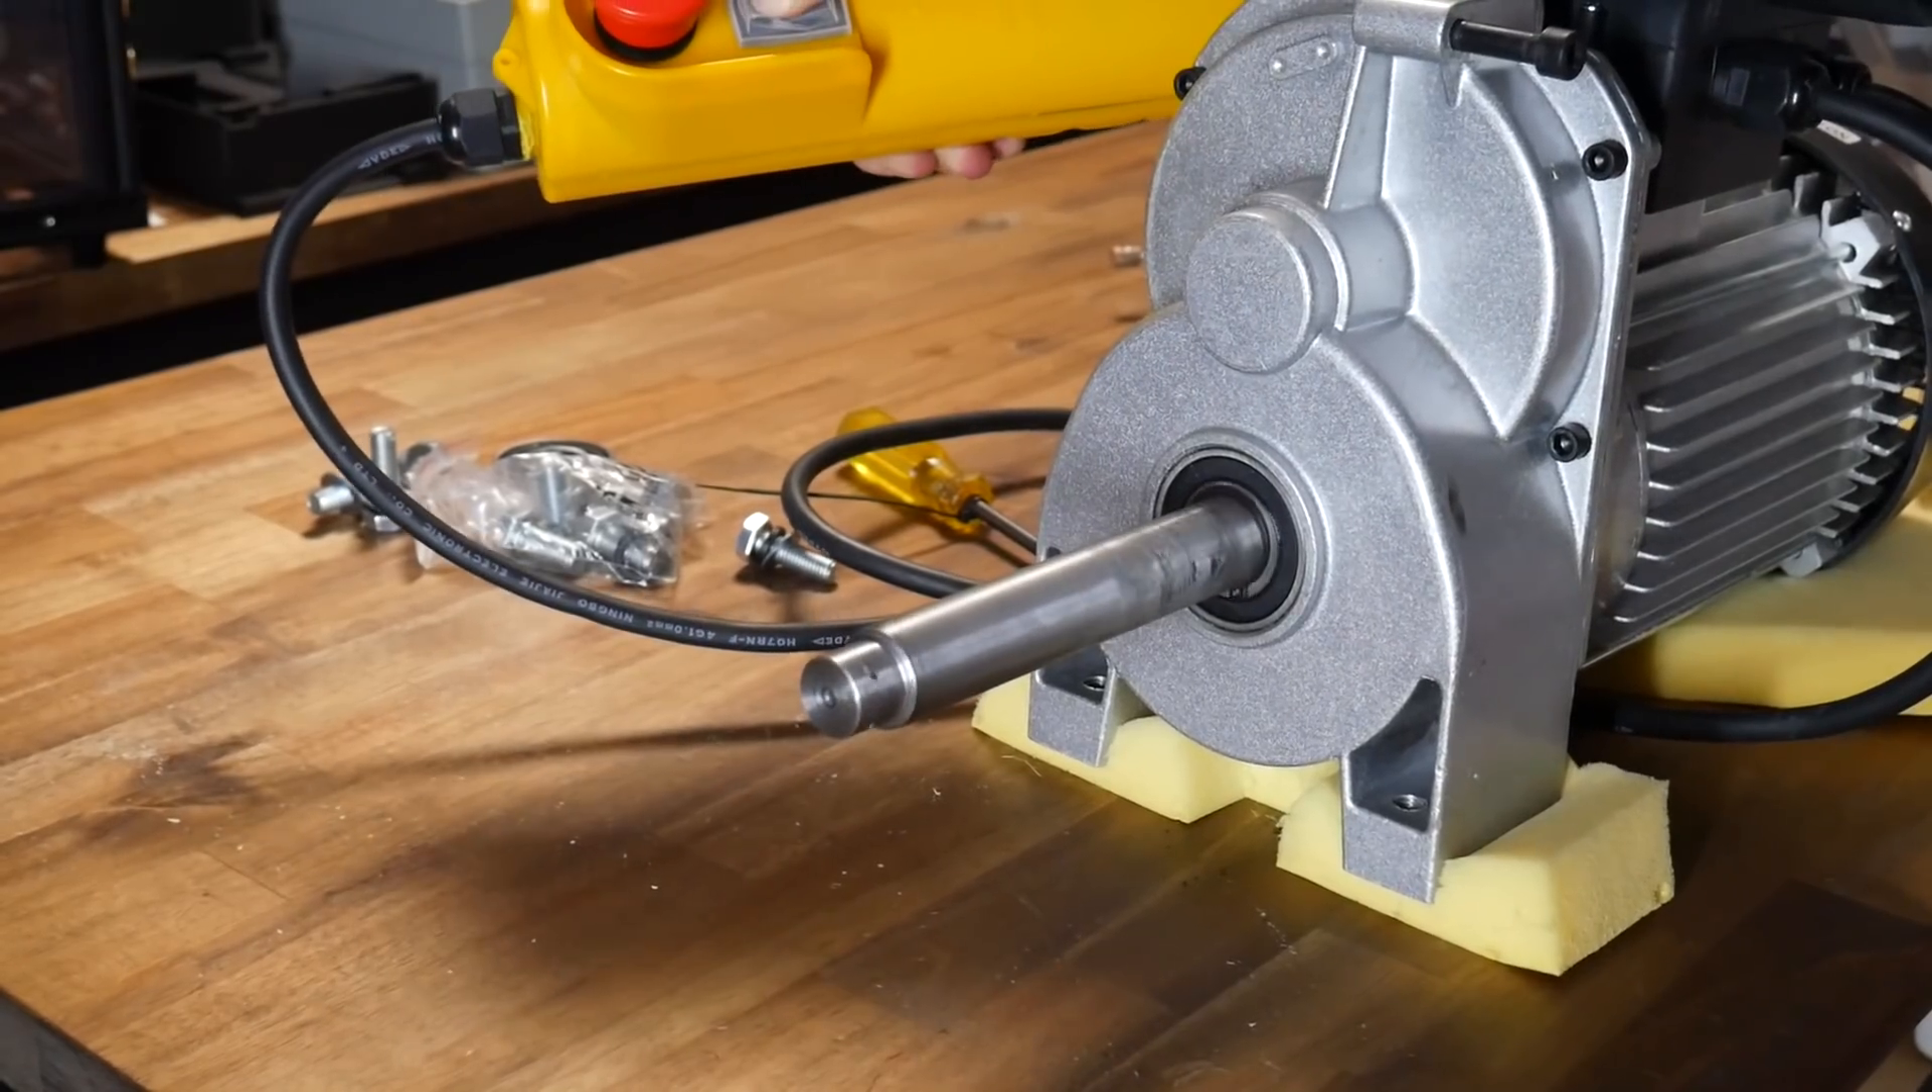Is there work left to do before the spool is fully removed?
No.